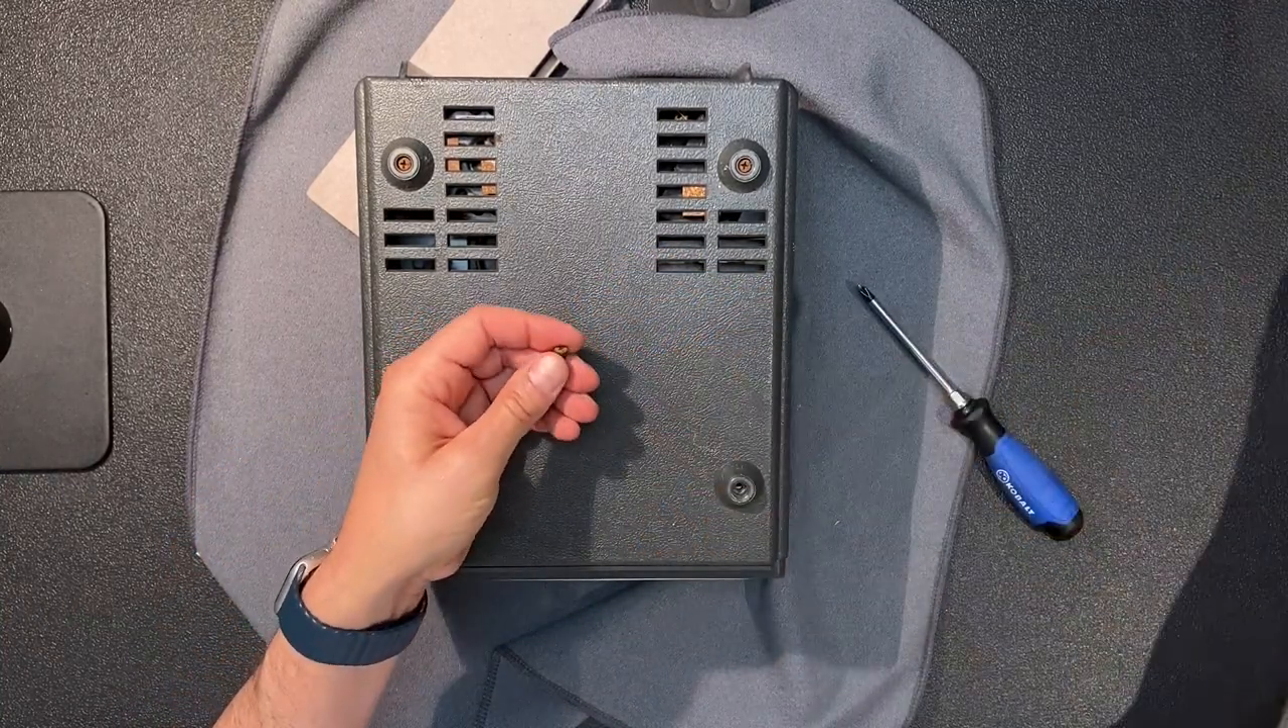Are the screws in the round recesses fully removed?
No.